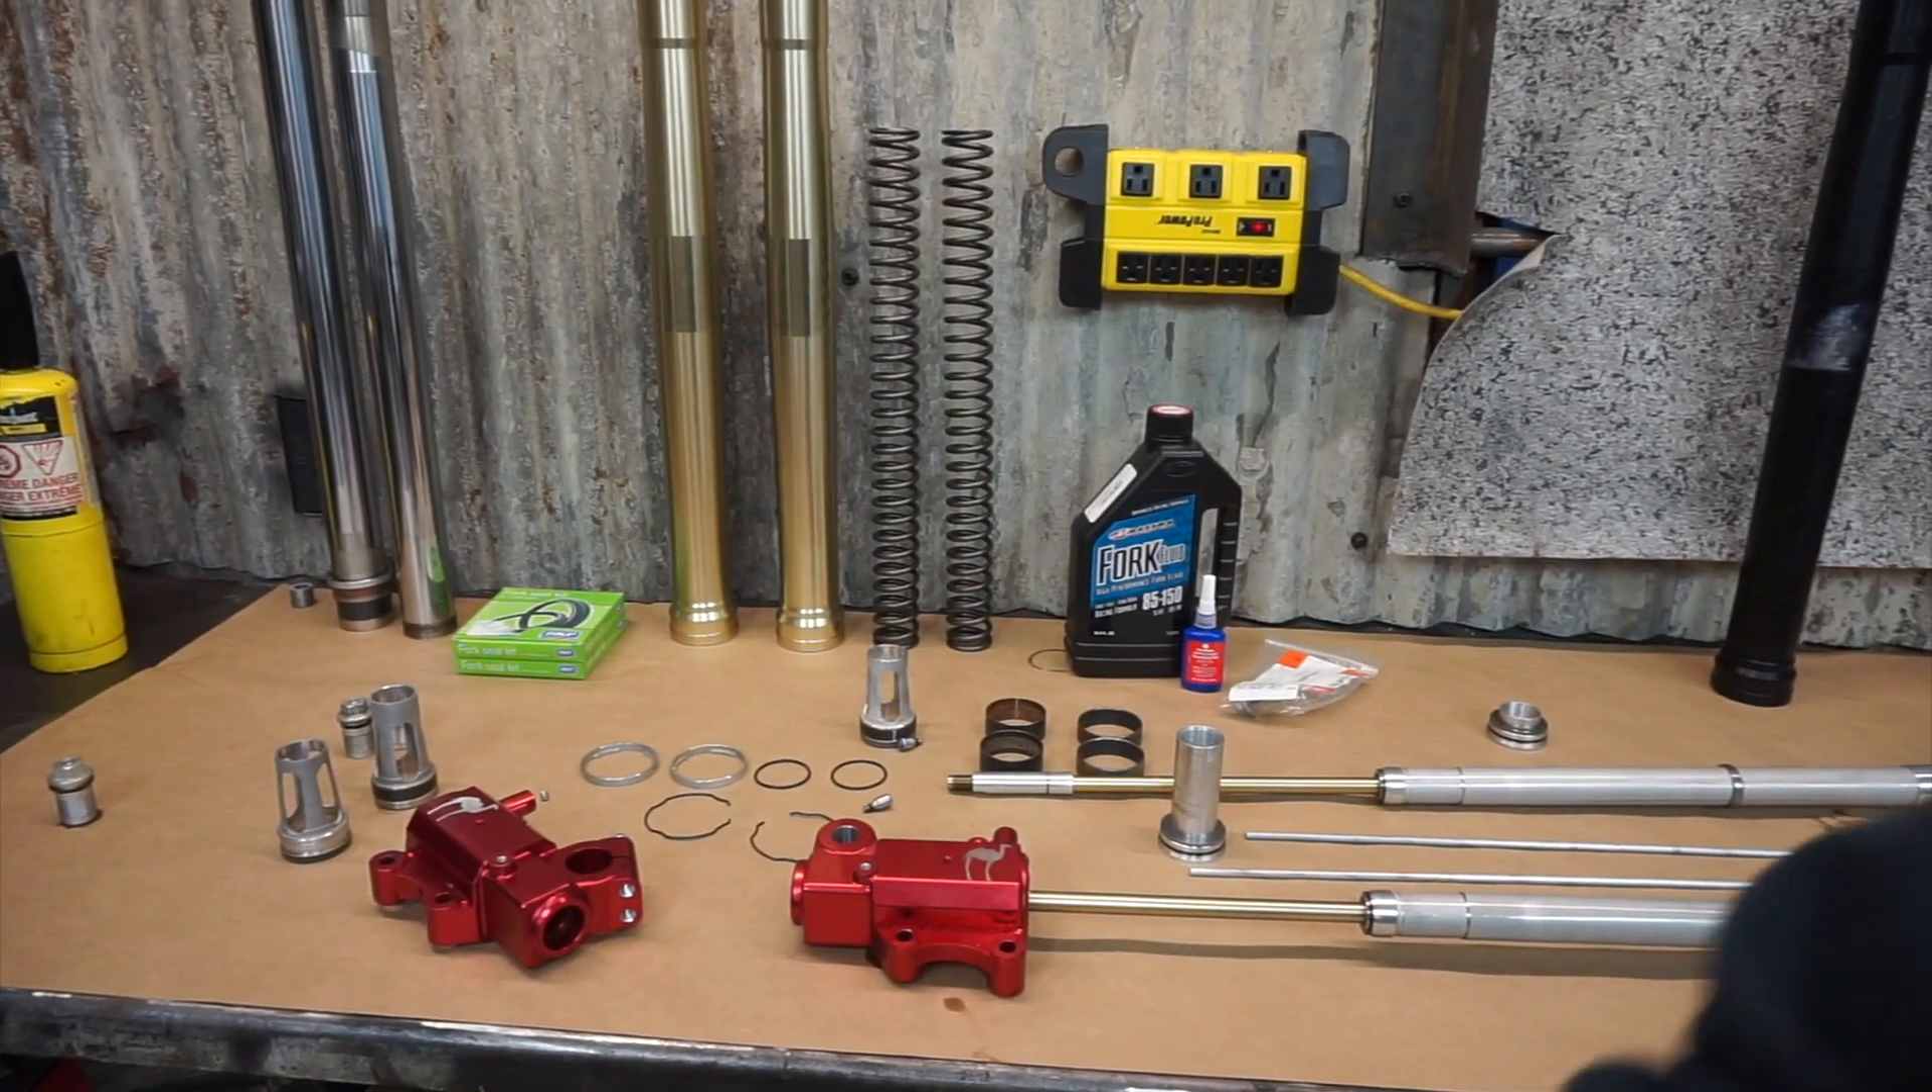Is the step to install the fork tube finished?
No.